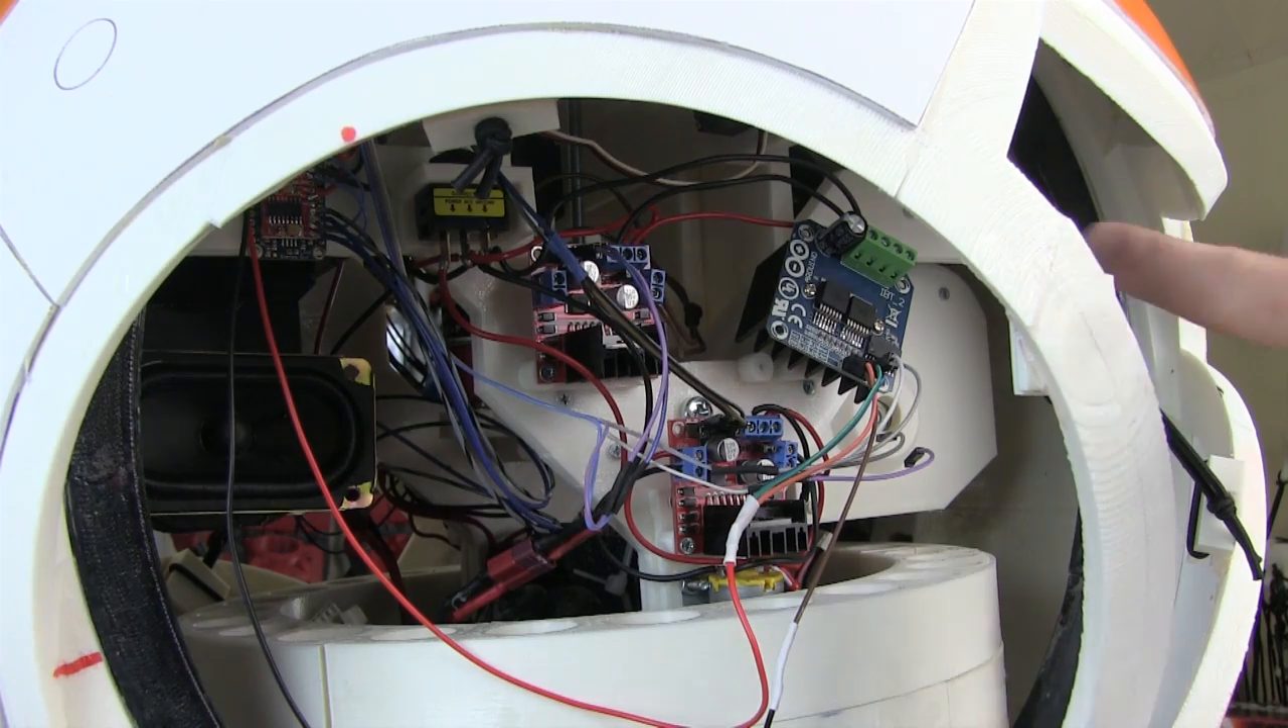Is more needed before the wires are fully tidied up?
Yes.